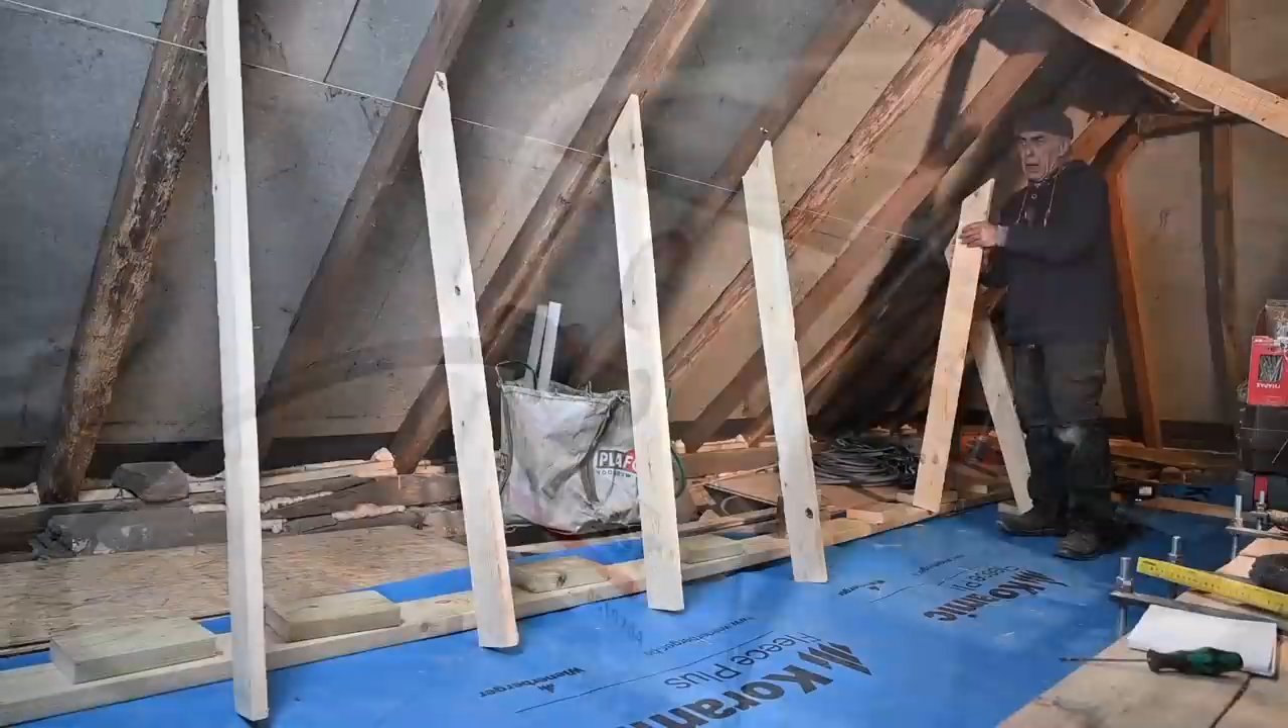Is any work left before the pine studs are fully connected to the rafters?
Yes.